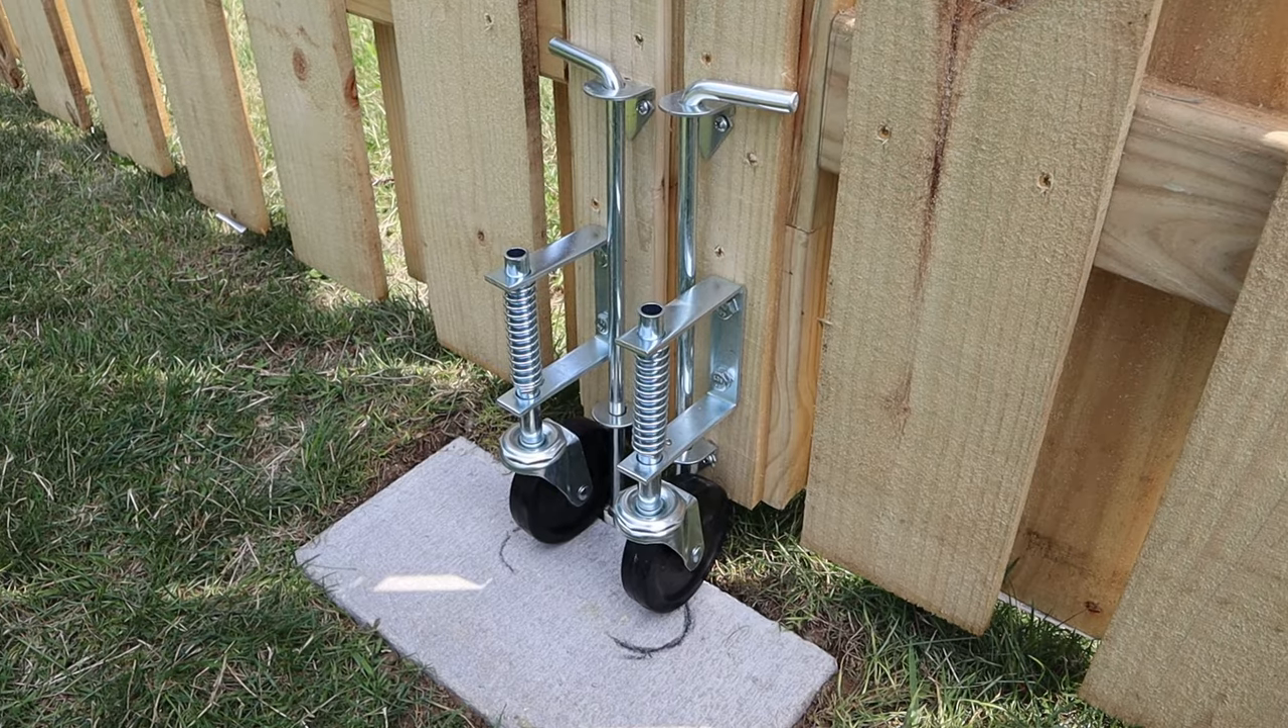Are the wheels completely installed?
Yes.